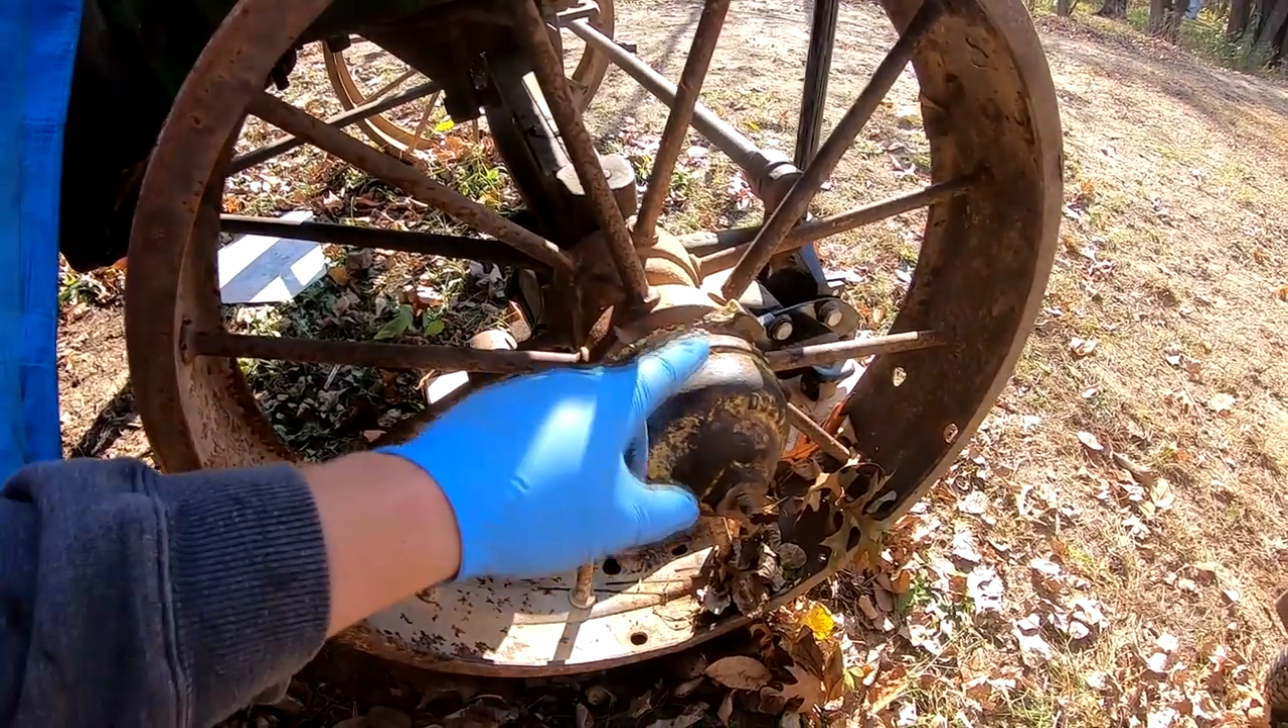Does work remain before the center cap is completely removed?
Yes.